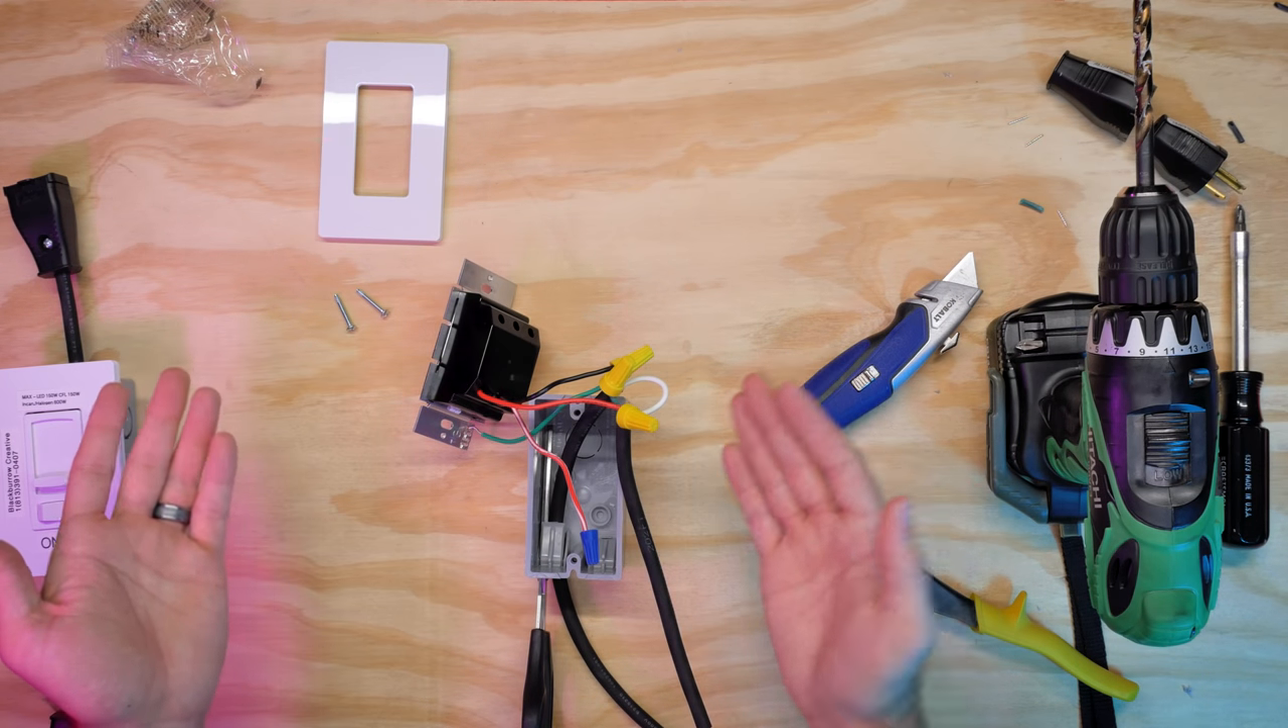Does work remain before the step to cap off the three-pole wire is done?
No.